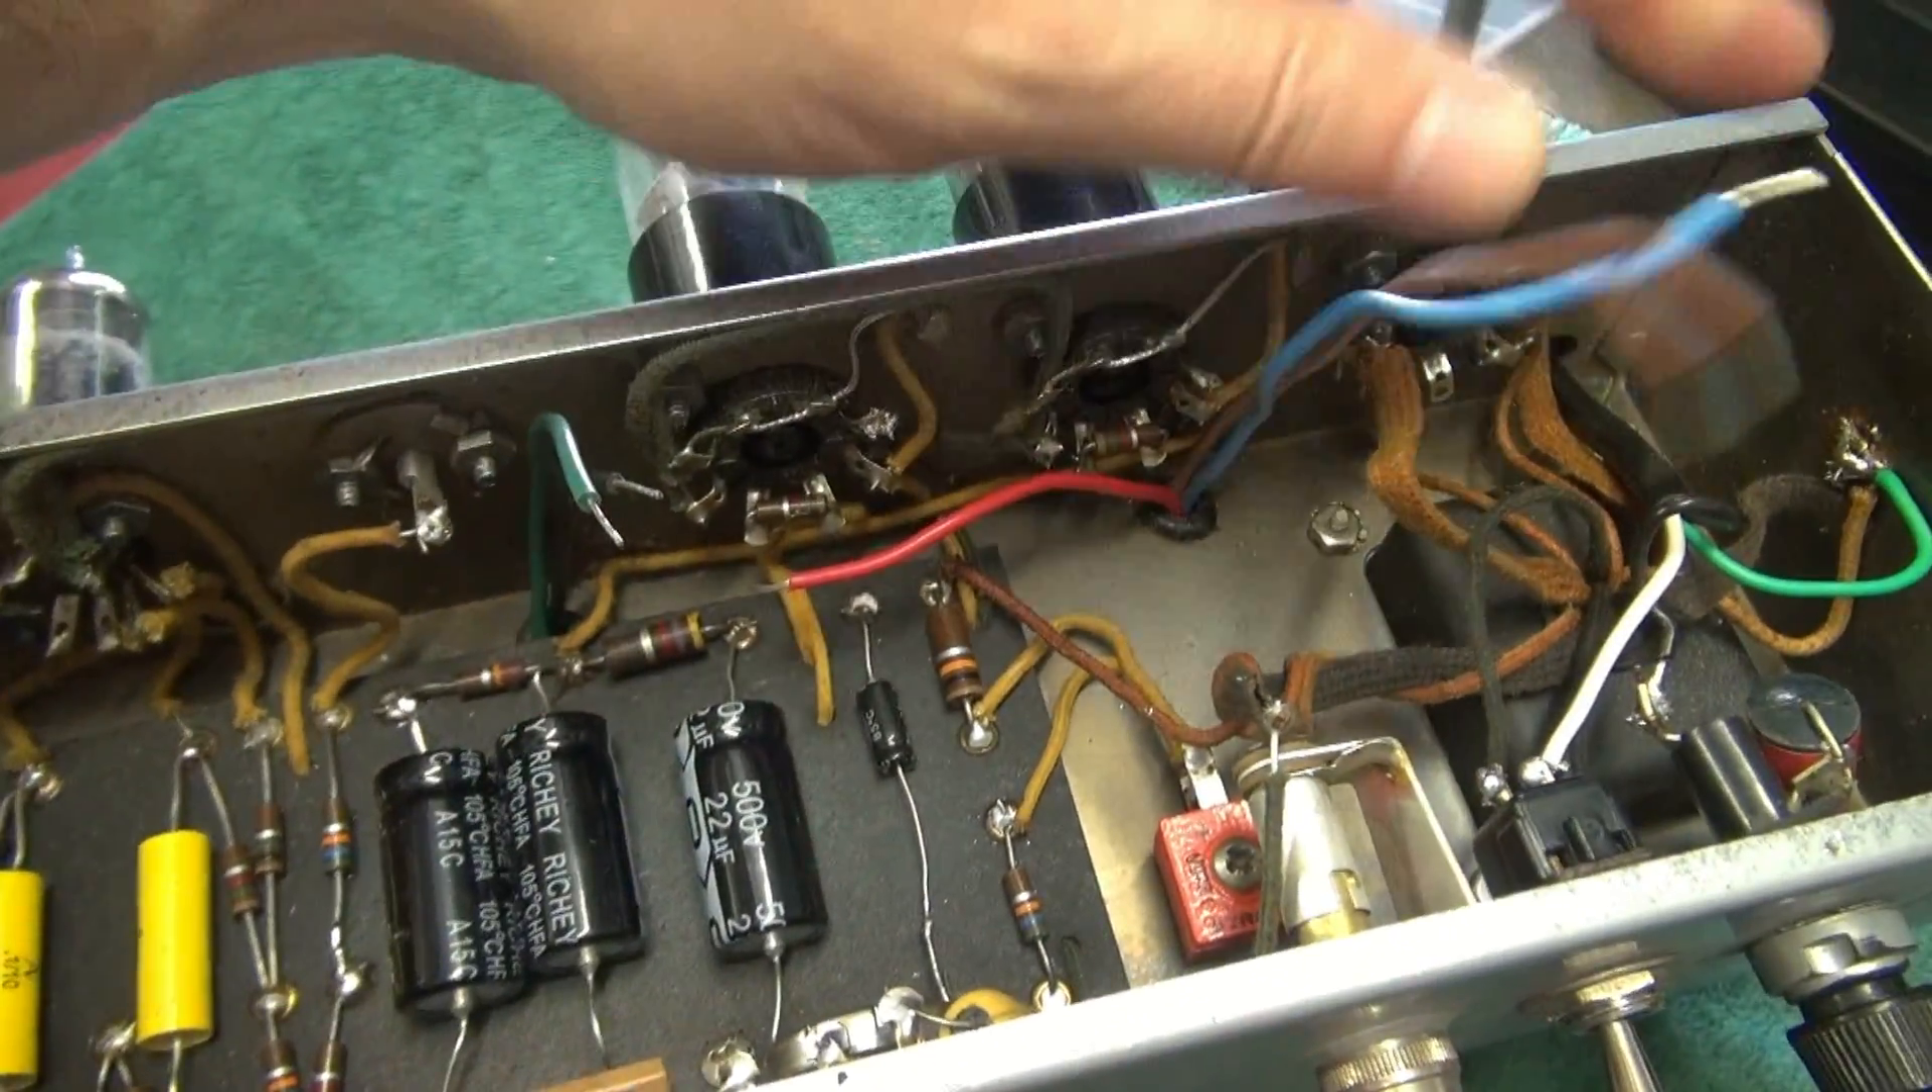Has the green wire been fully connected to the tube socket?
No.